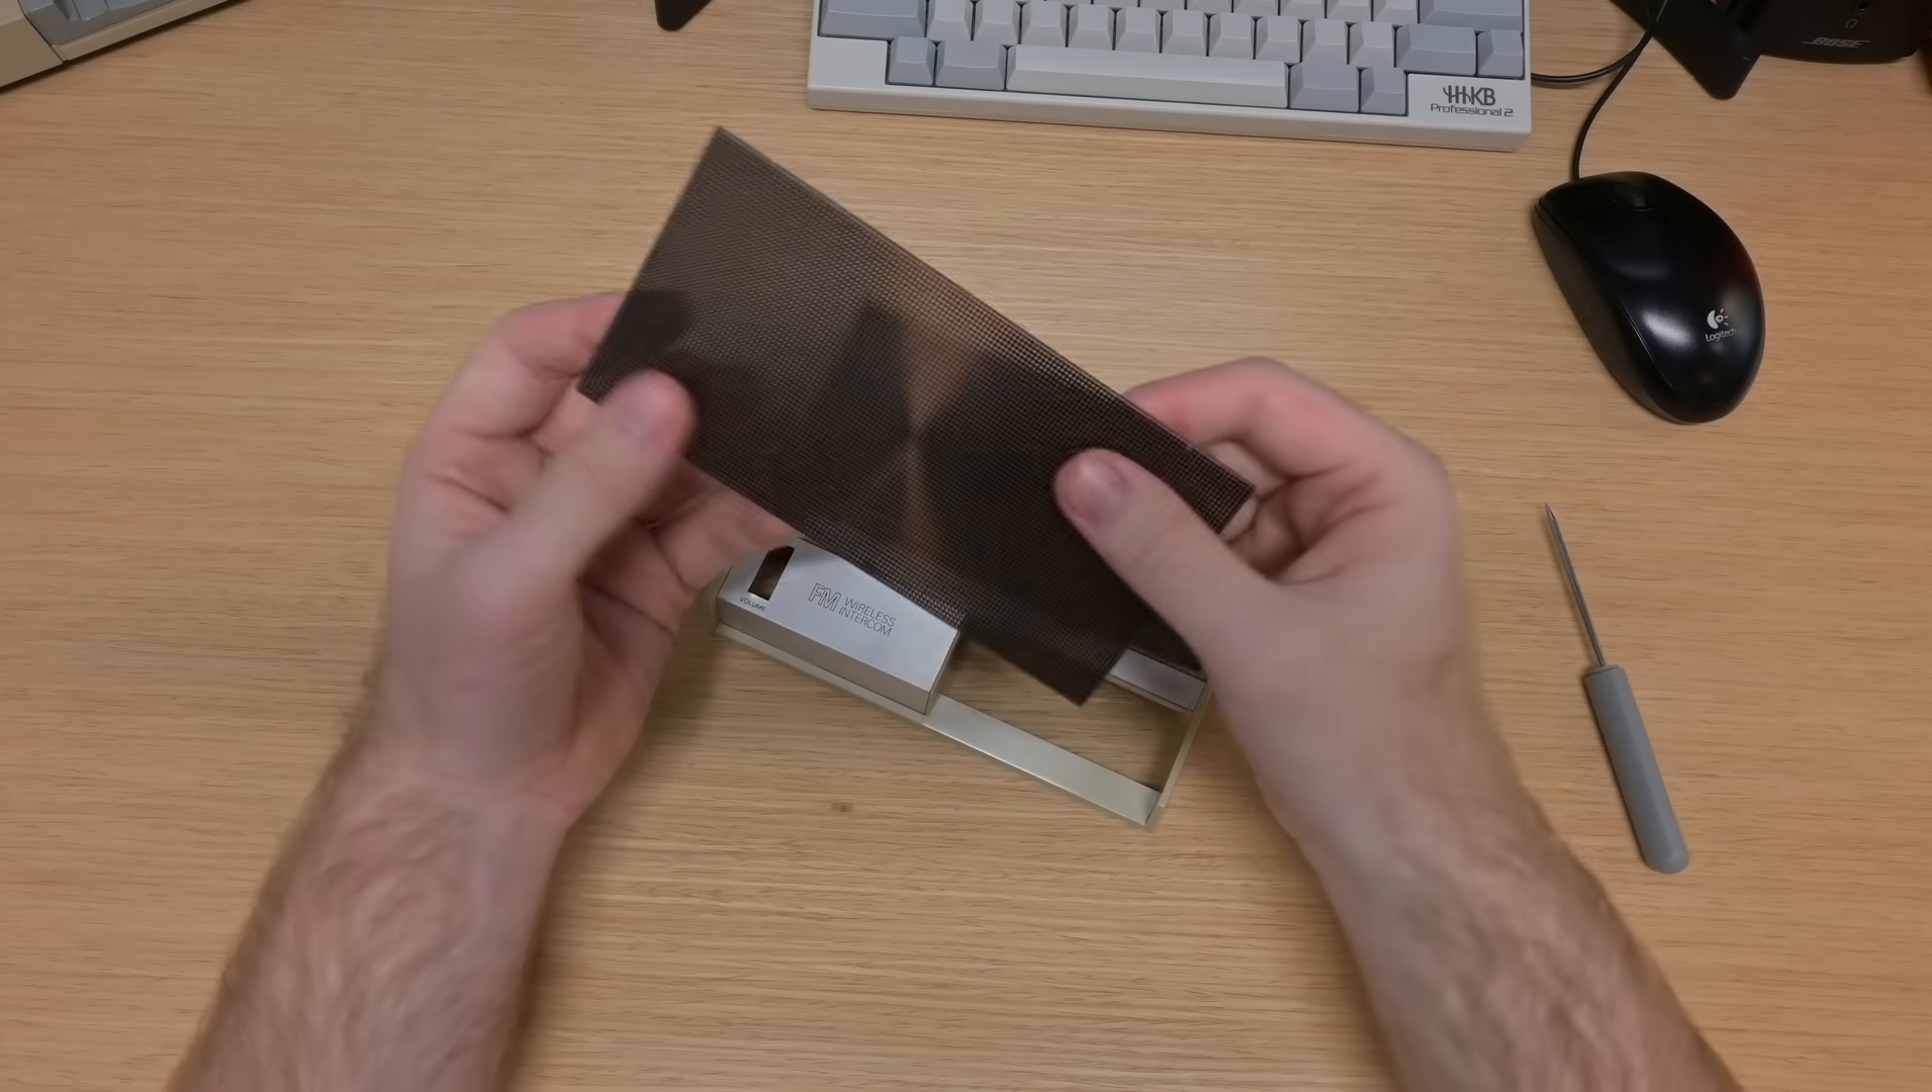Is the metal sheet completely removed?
Yes.